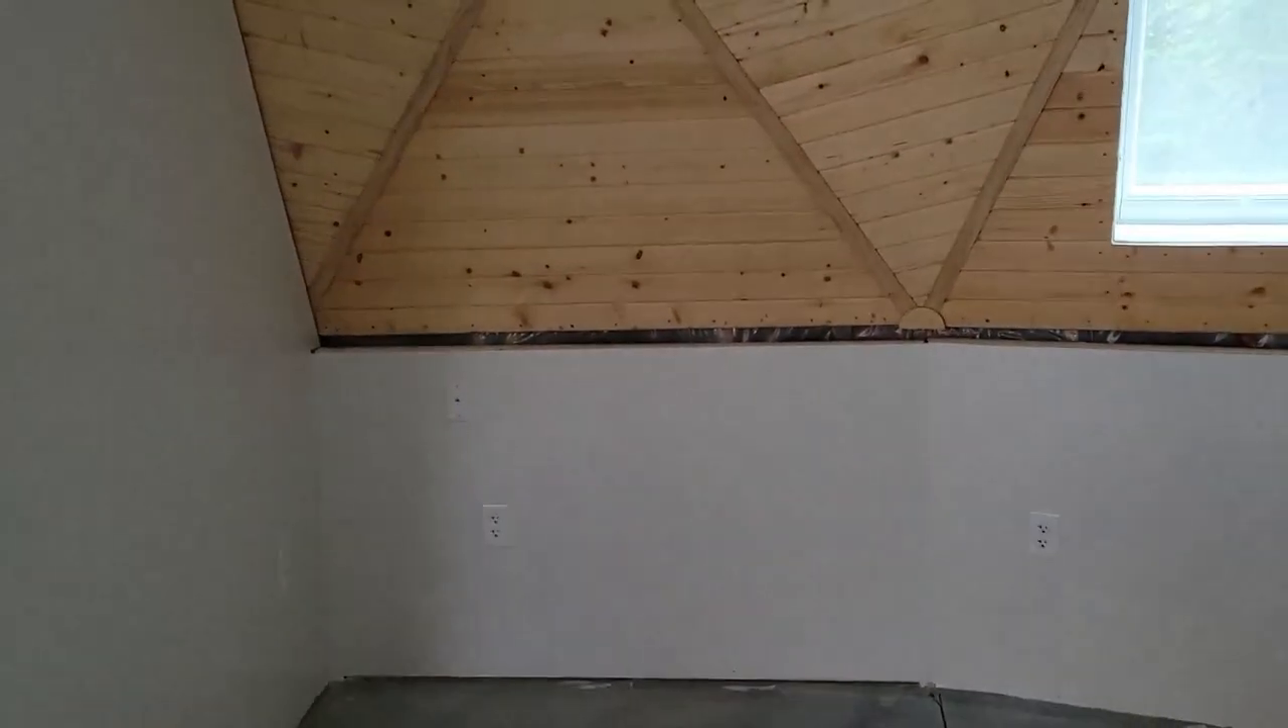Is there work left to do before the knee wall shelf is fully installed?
Yes.